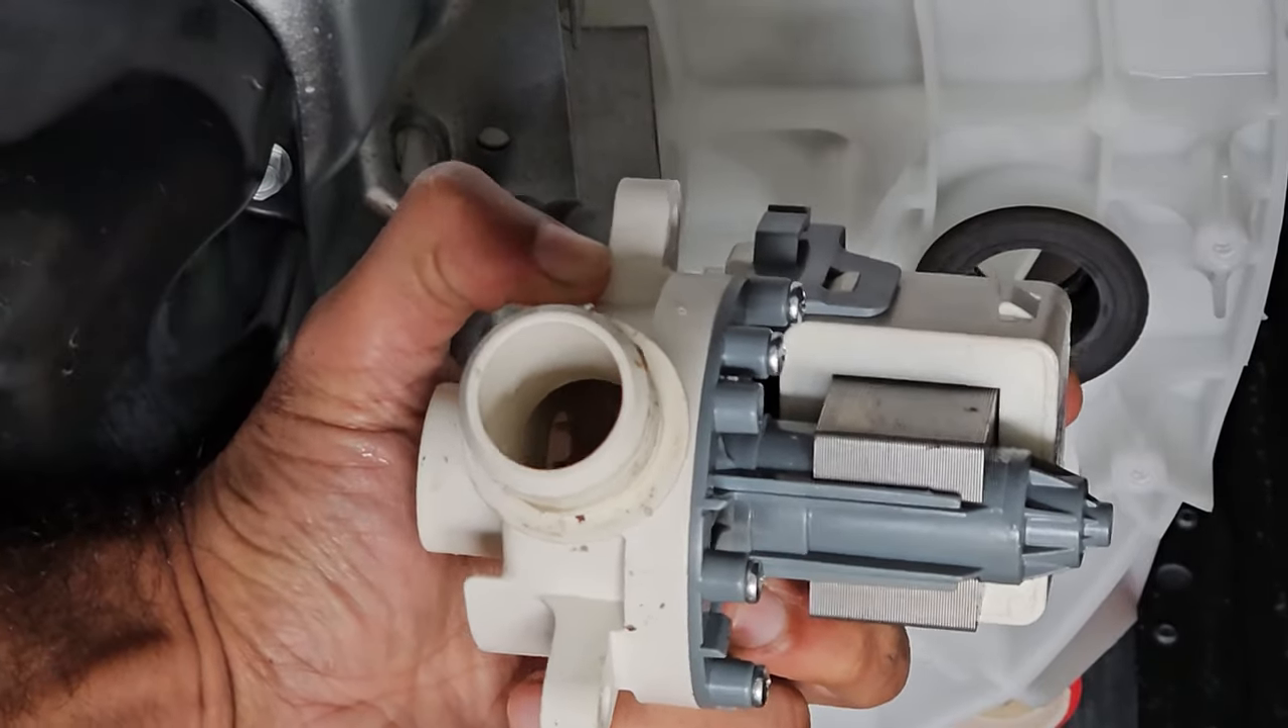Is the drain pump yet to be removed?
No.